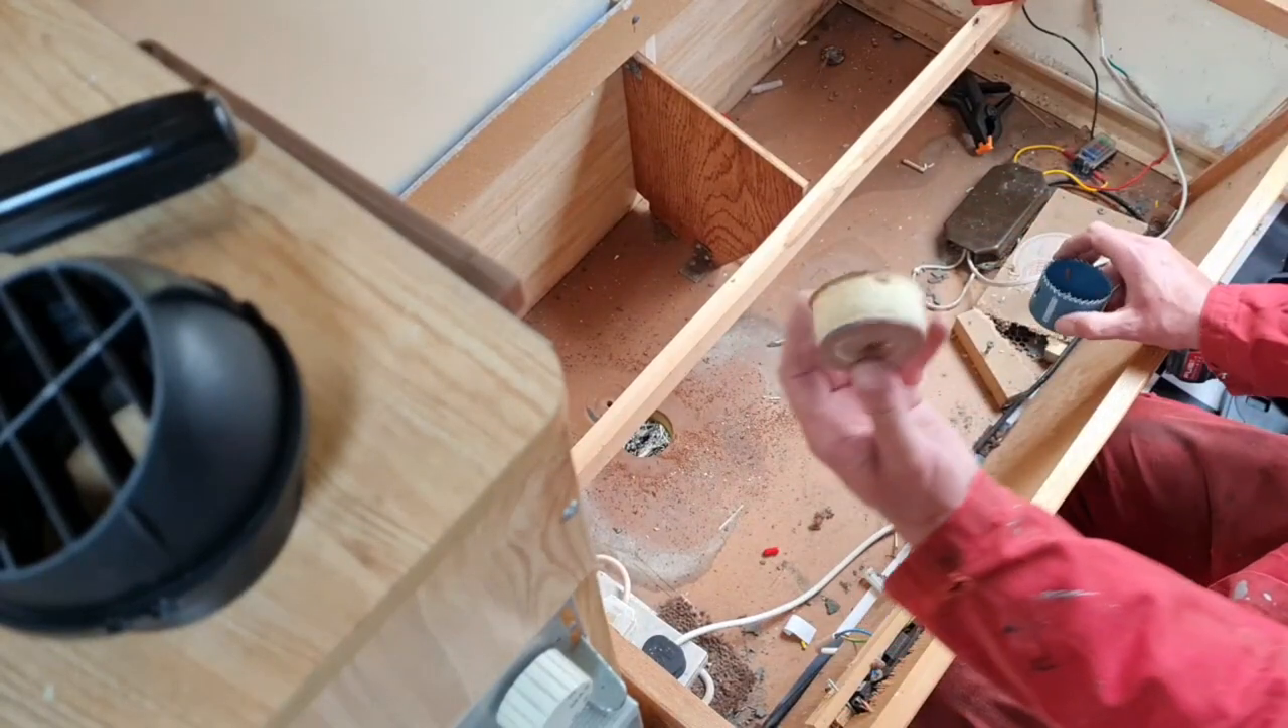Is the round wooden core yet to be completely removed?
No.